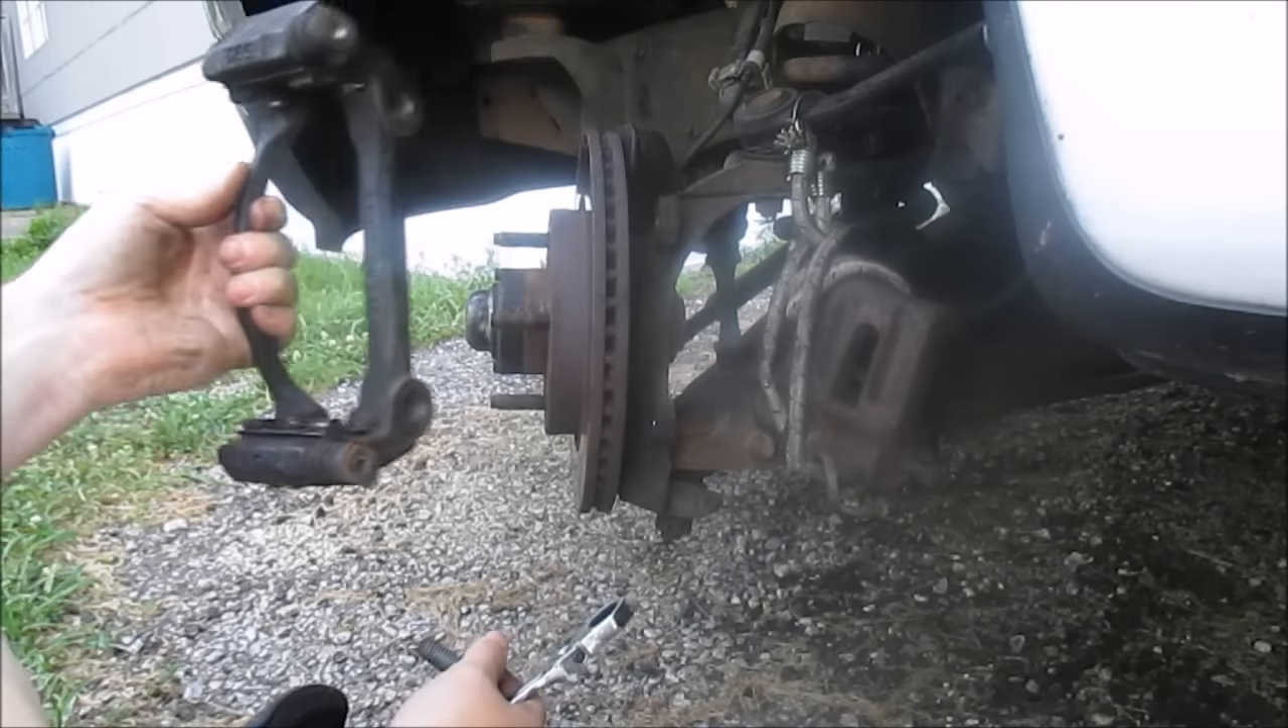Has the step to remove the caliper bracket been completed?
Yes.